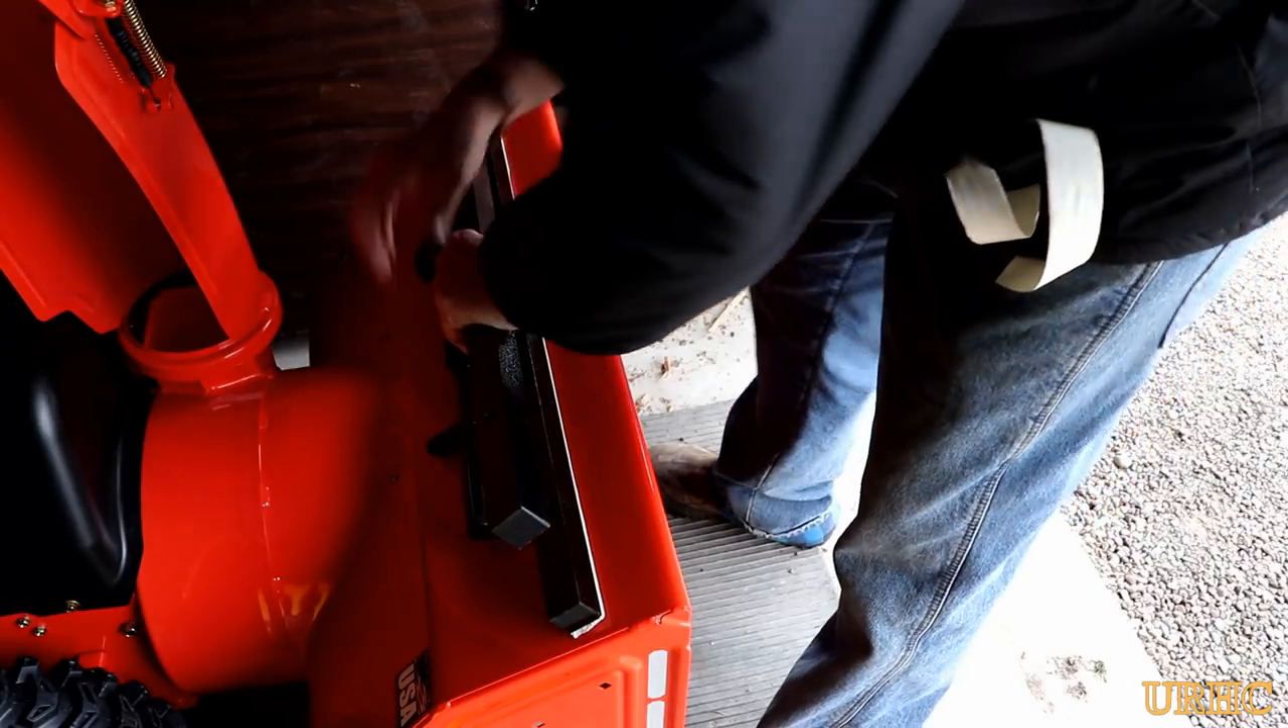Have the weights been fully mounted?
No.